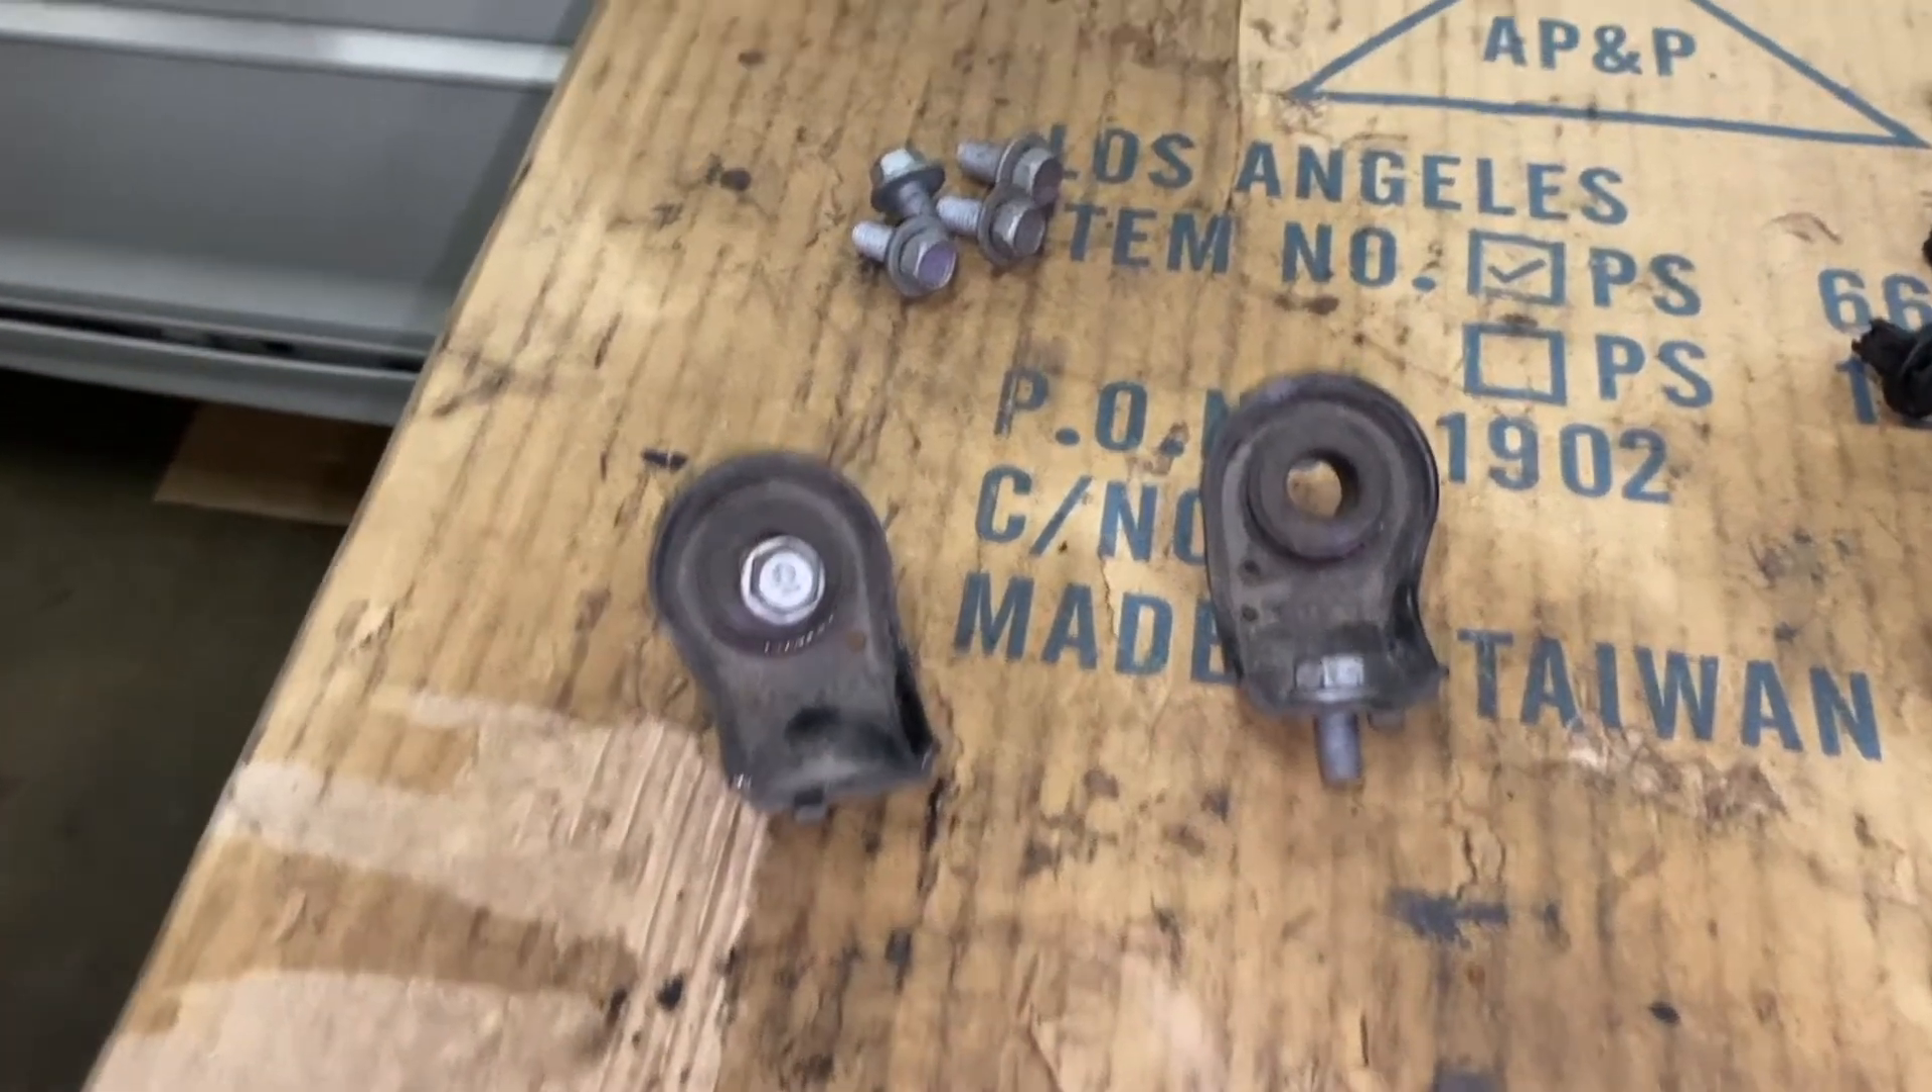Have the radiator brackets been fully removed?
Yes.